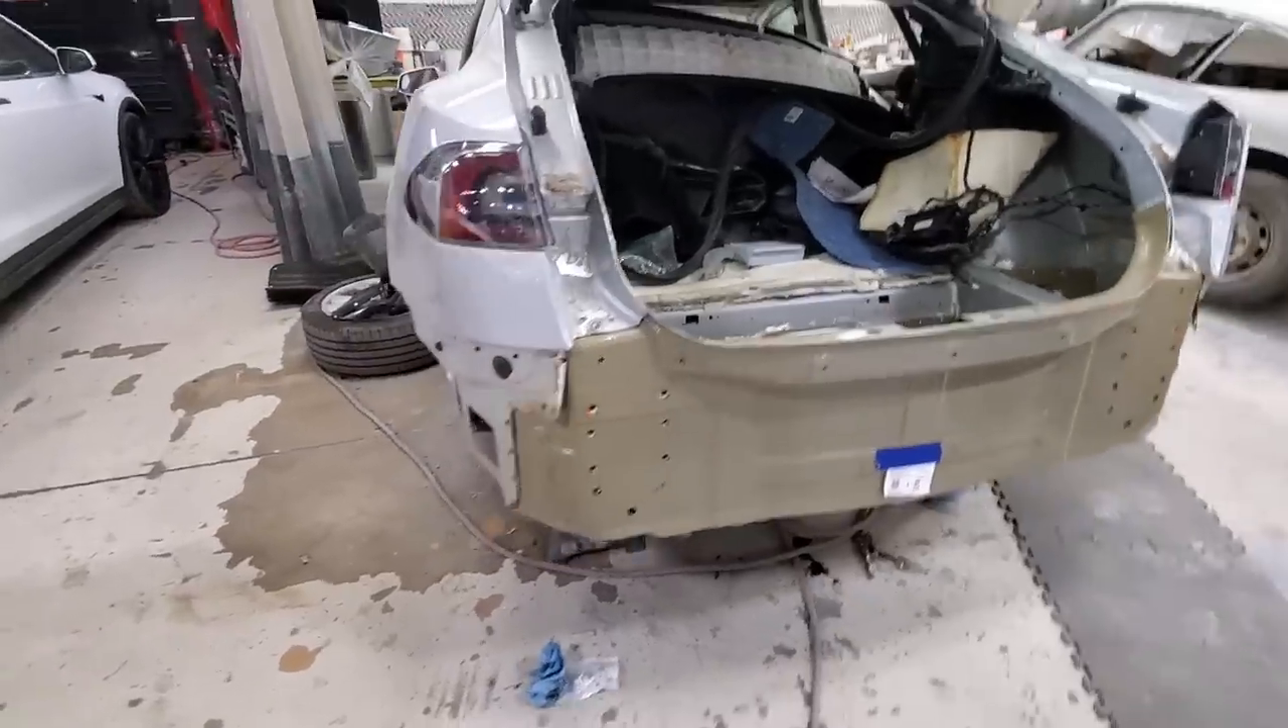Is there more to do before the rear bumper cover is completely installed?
Yes.